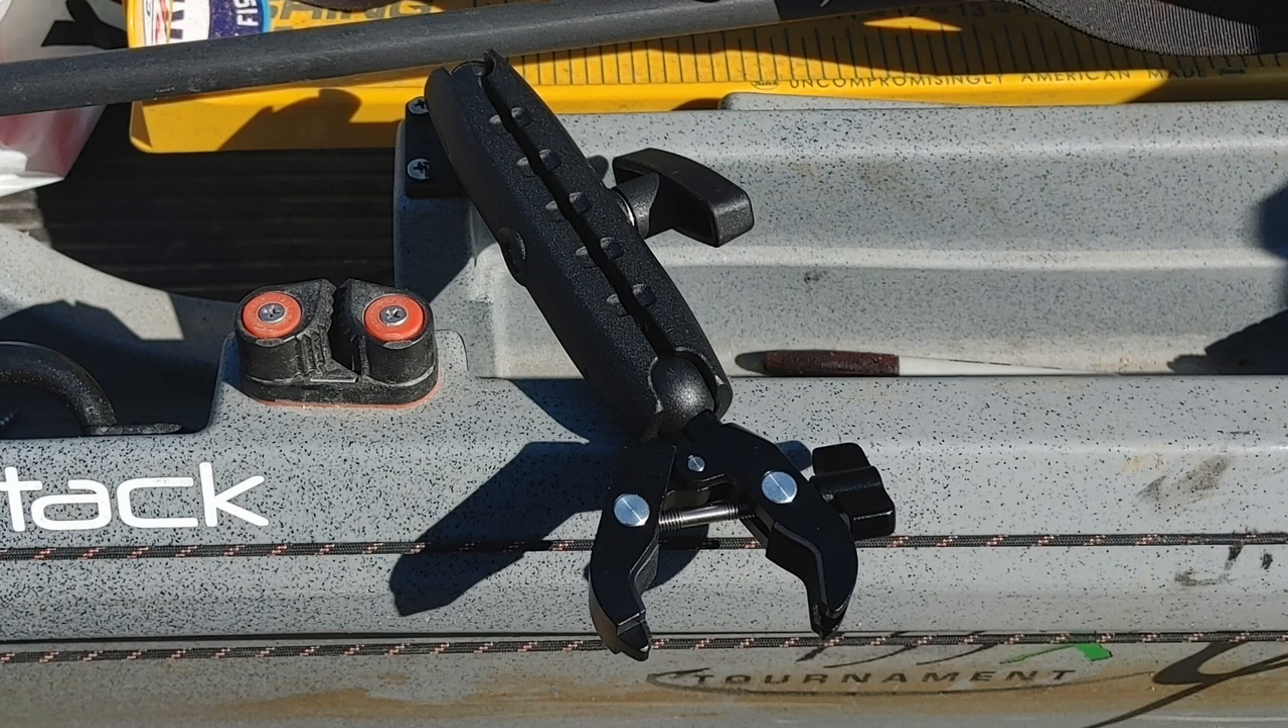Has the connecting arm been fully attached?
Yes.